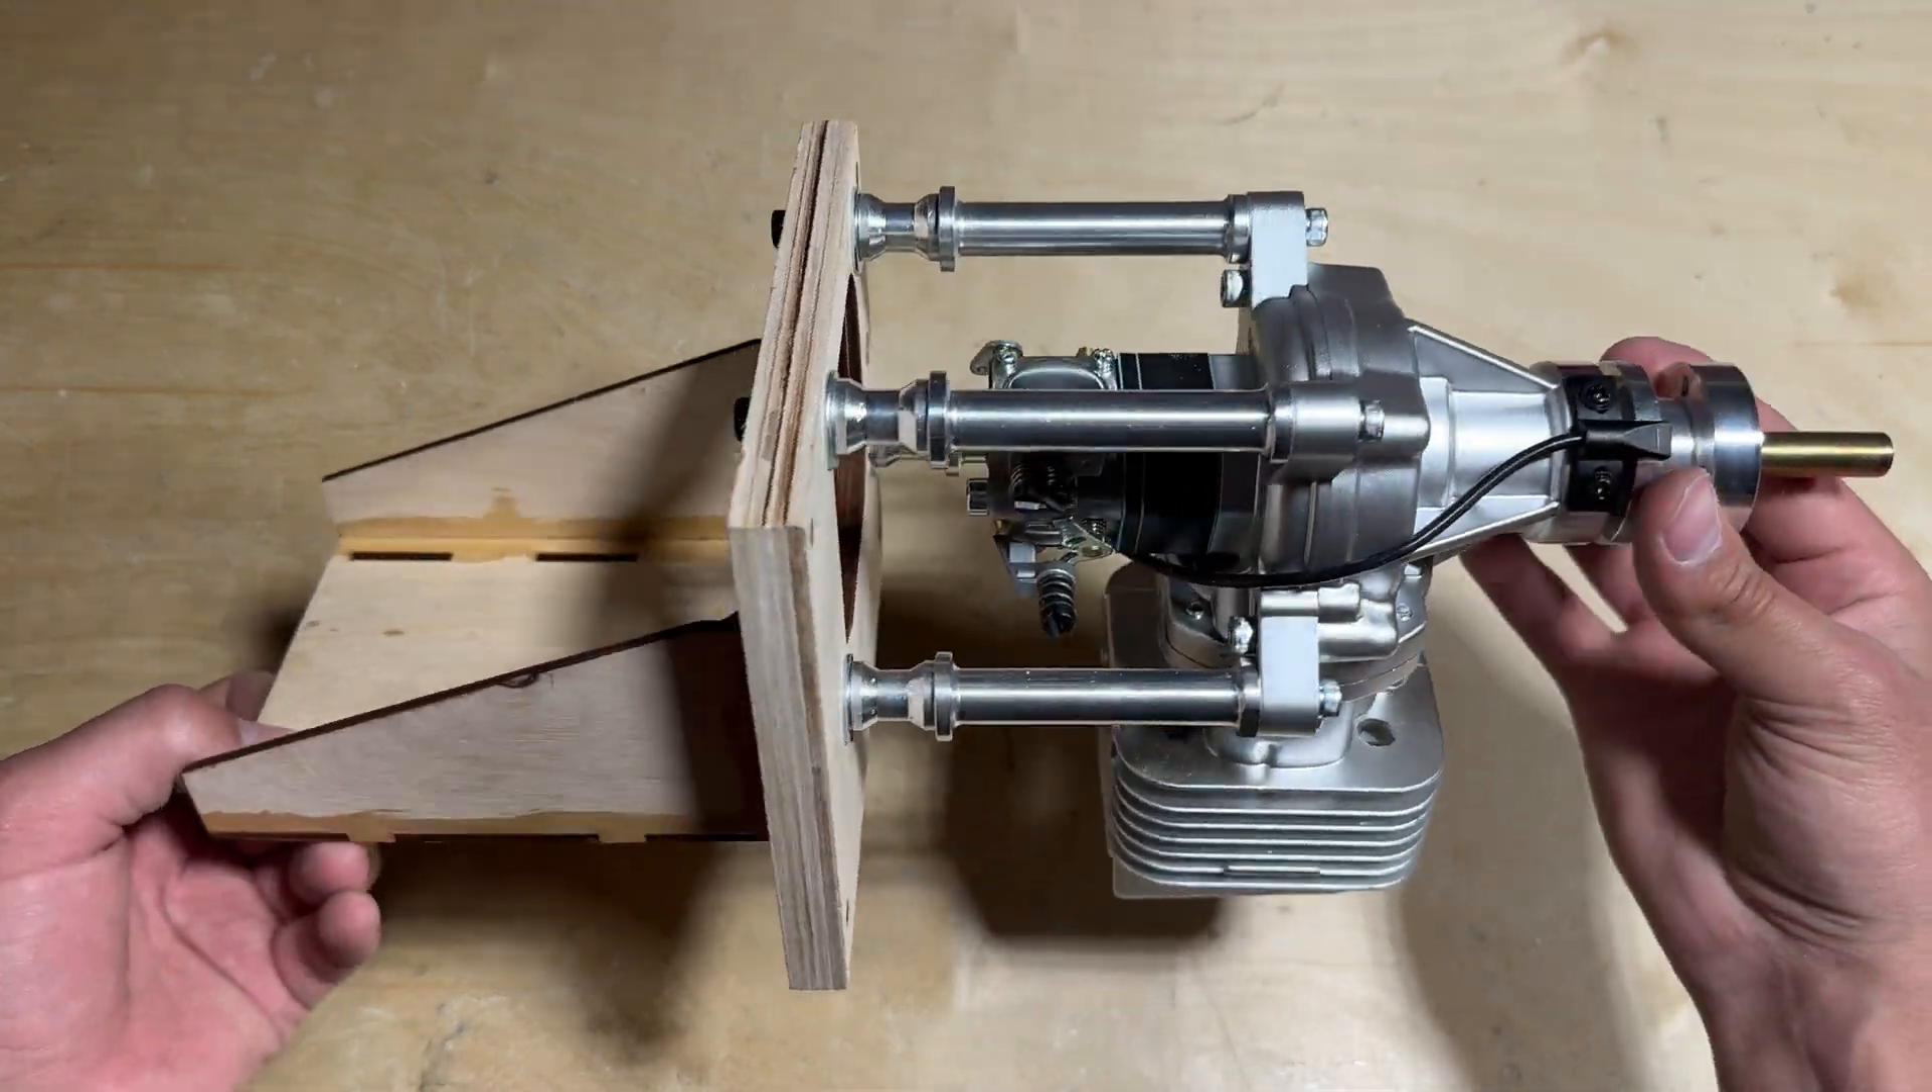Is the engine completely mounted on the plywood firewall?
Yes.